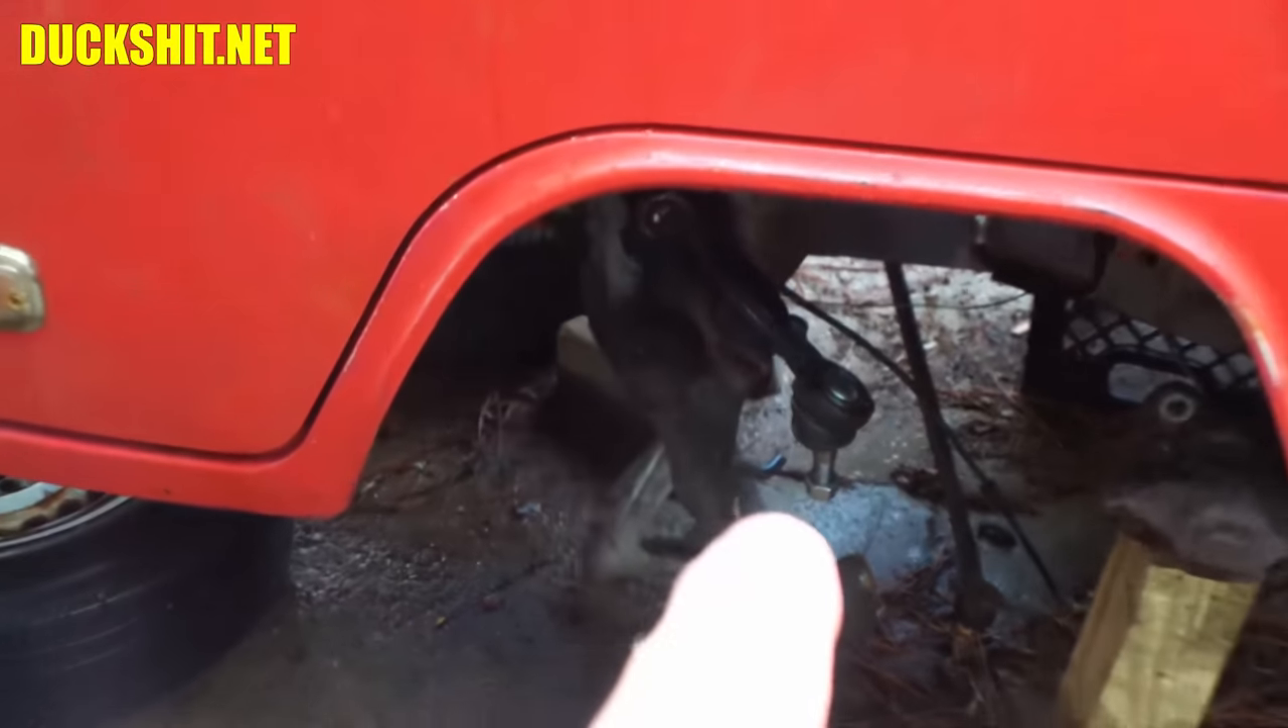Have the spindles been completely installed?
No.